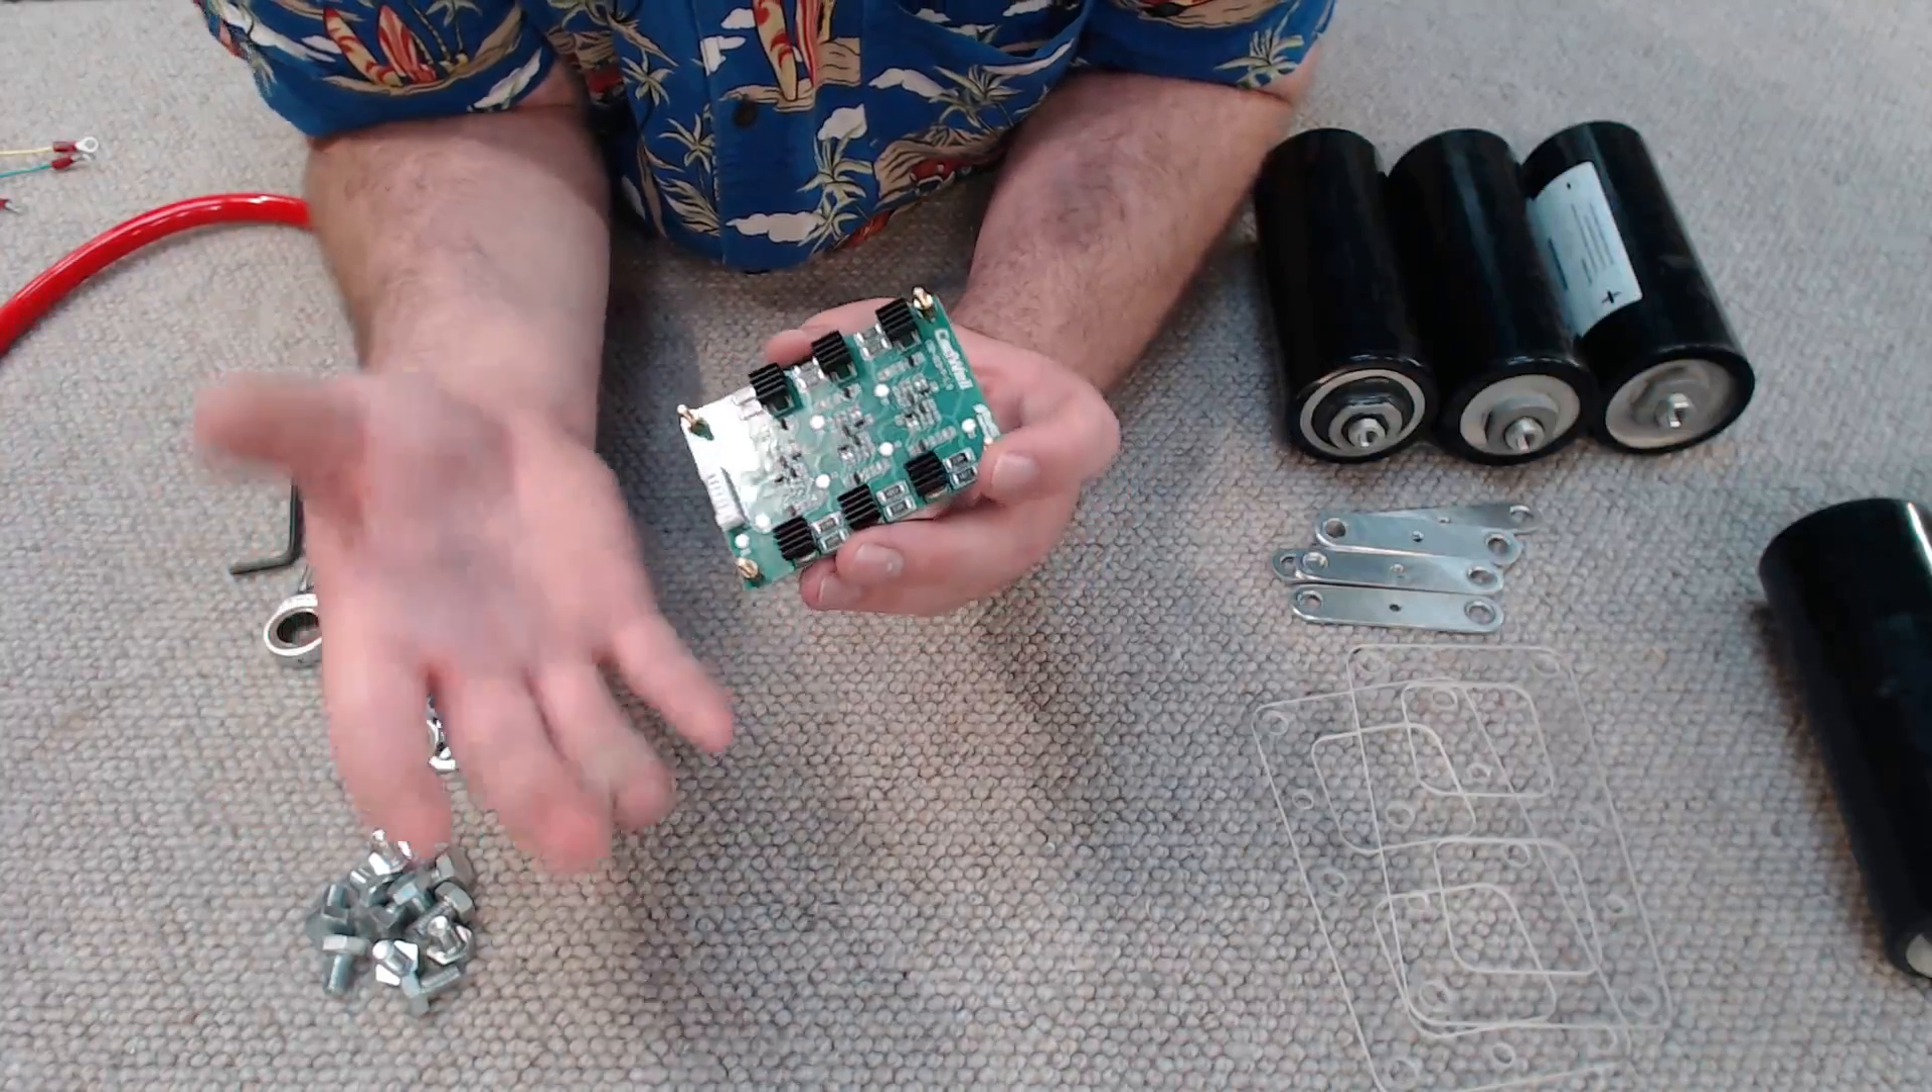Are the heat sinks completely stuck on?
Yes.